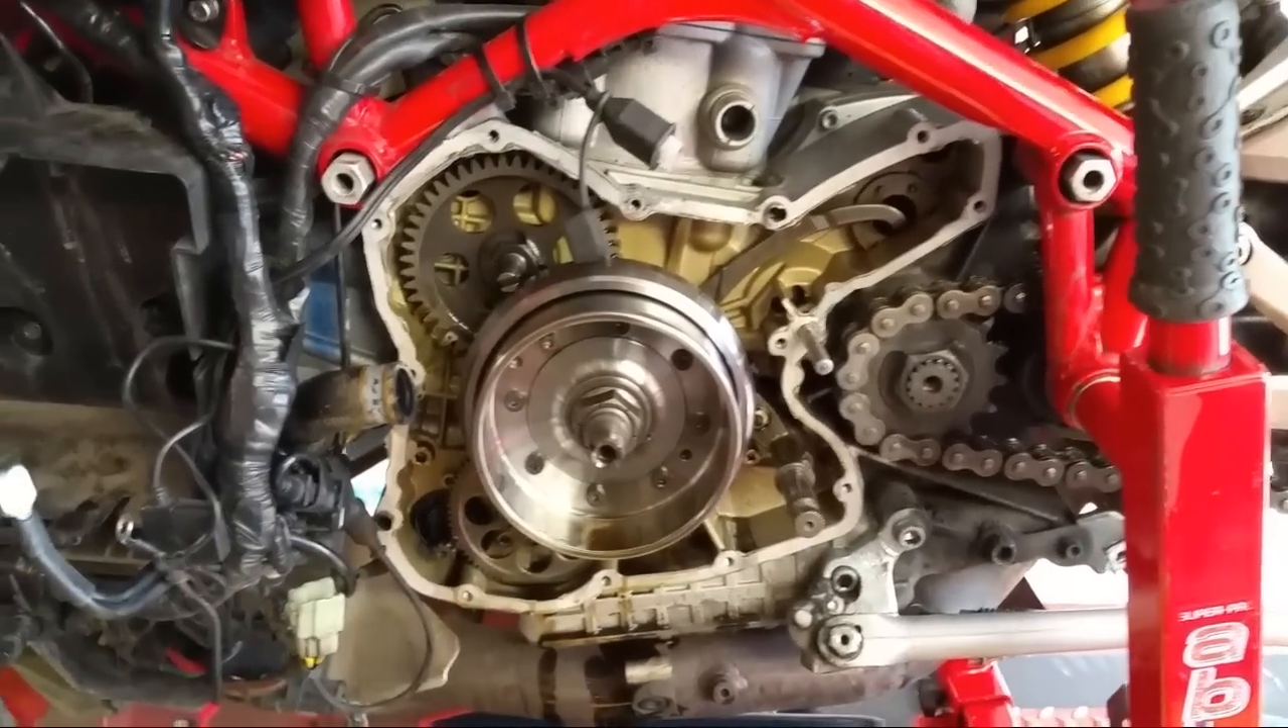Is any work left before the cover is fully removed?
No.